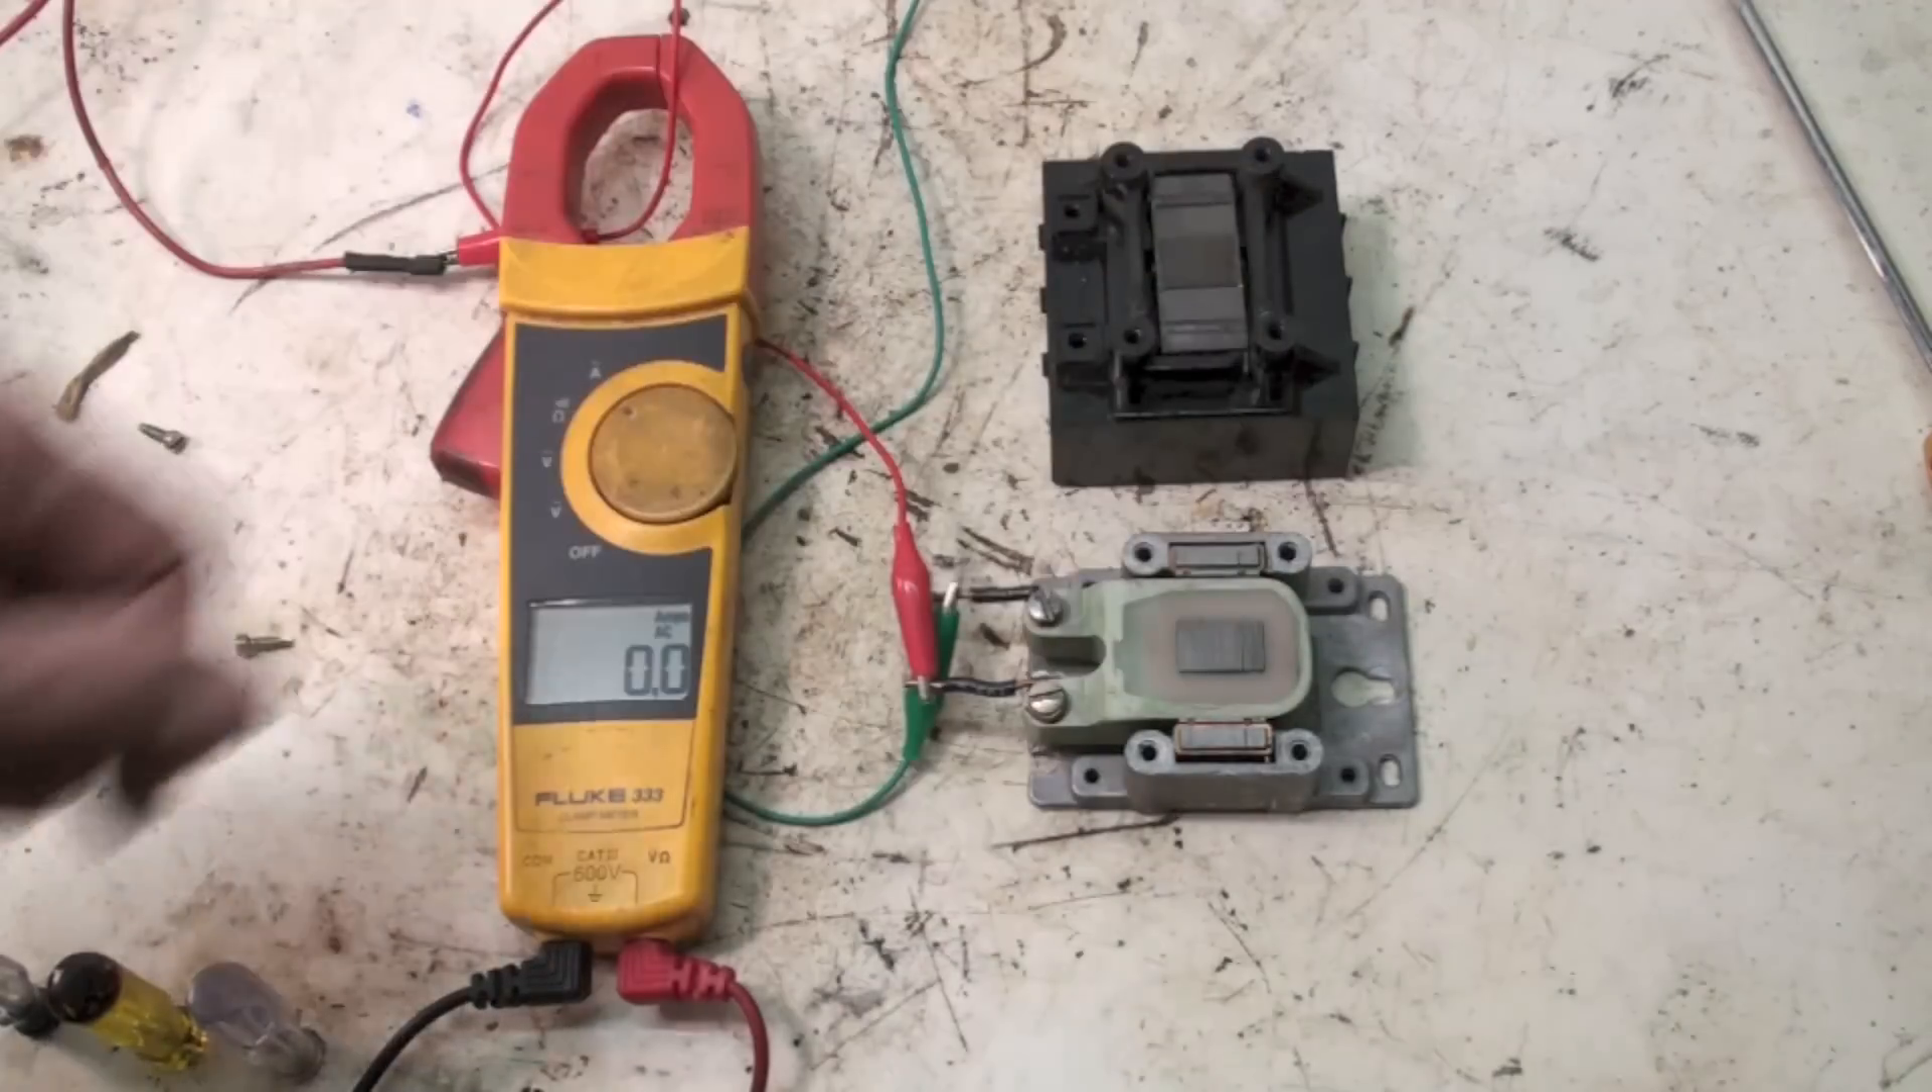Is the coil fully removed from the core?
No.